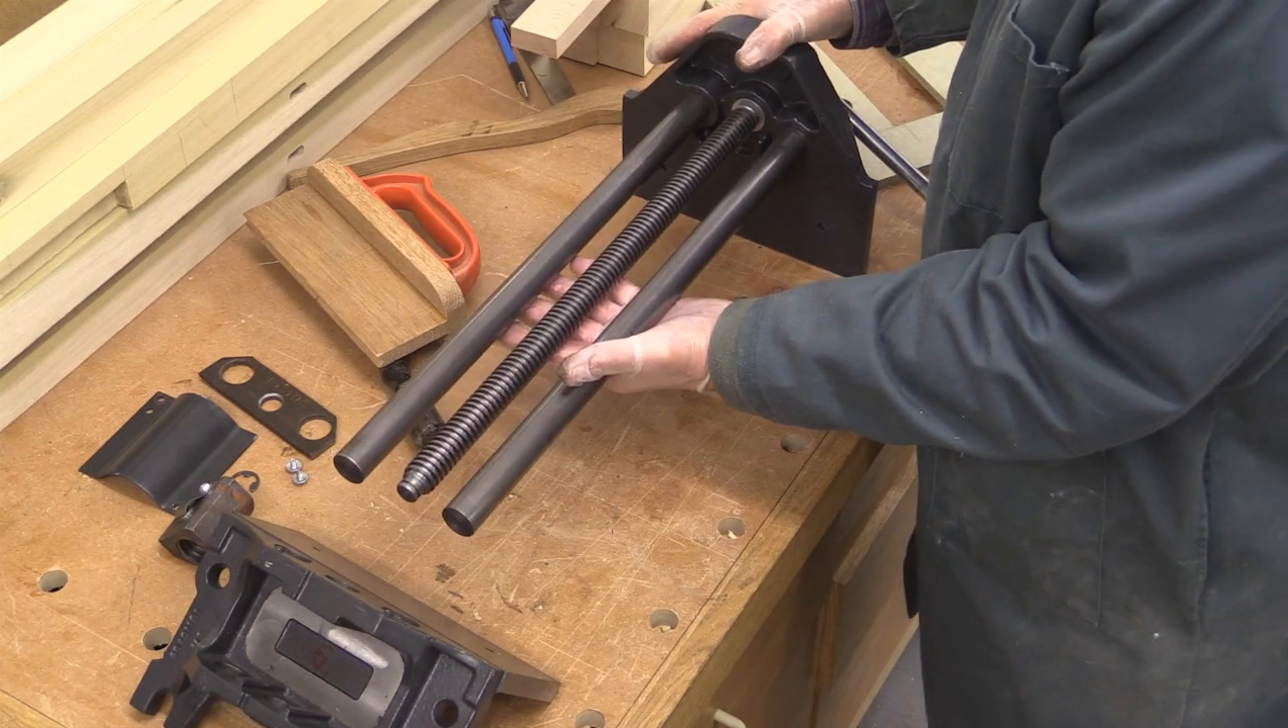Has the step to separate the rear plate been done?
Yes.